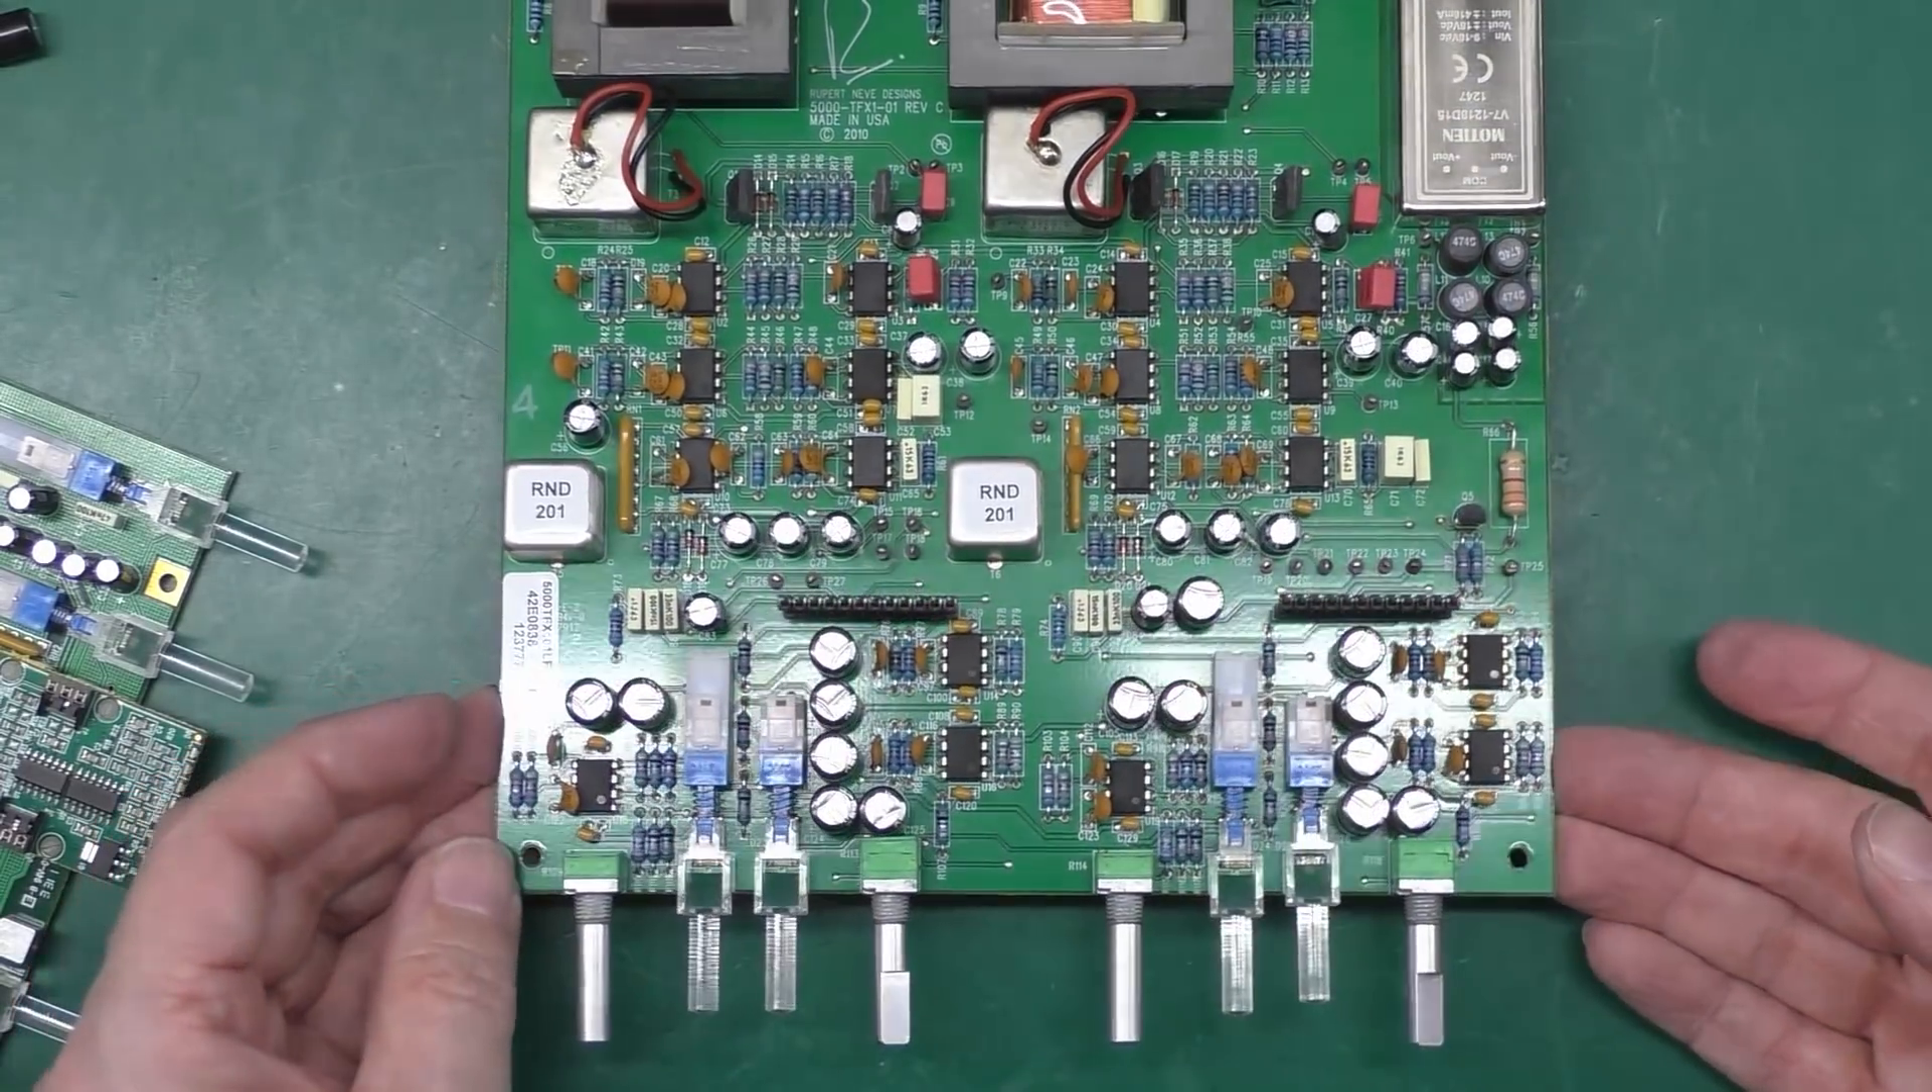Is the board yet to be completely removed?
No.